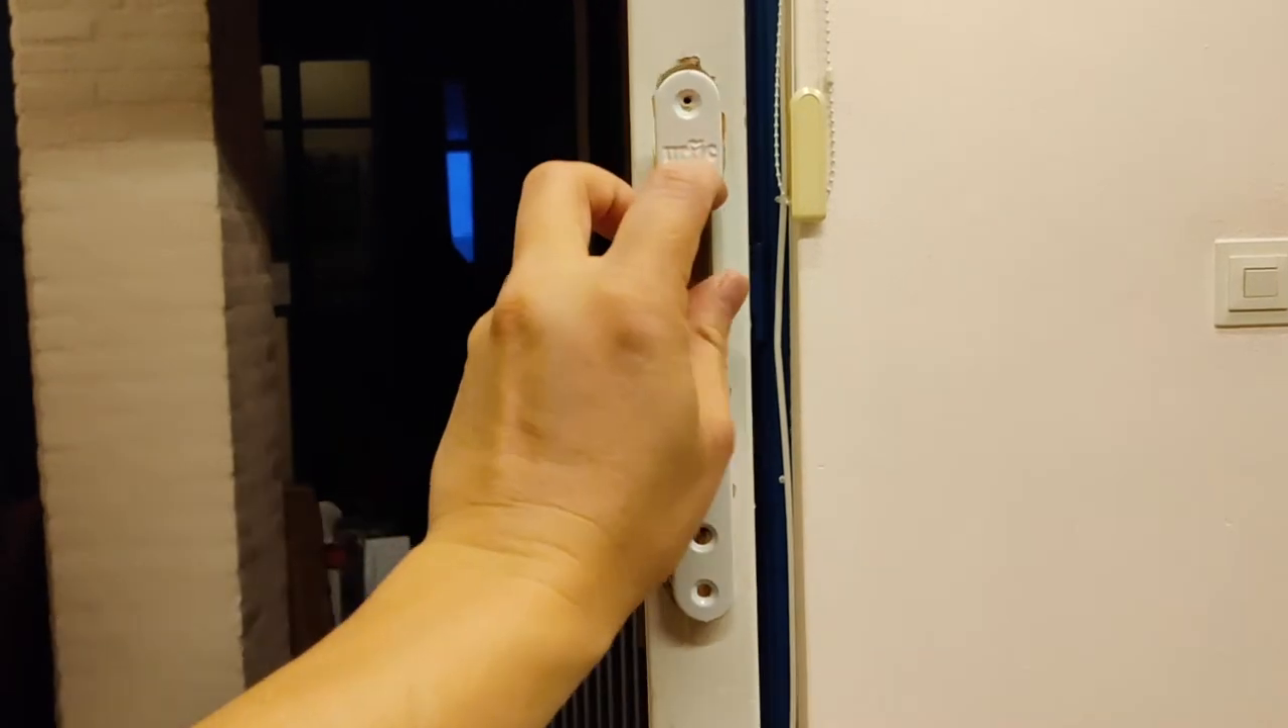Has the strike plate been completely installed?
No.